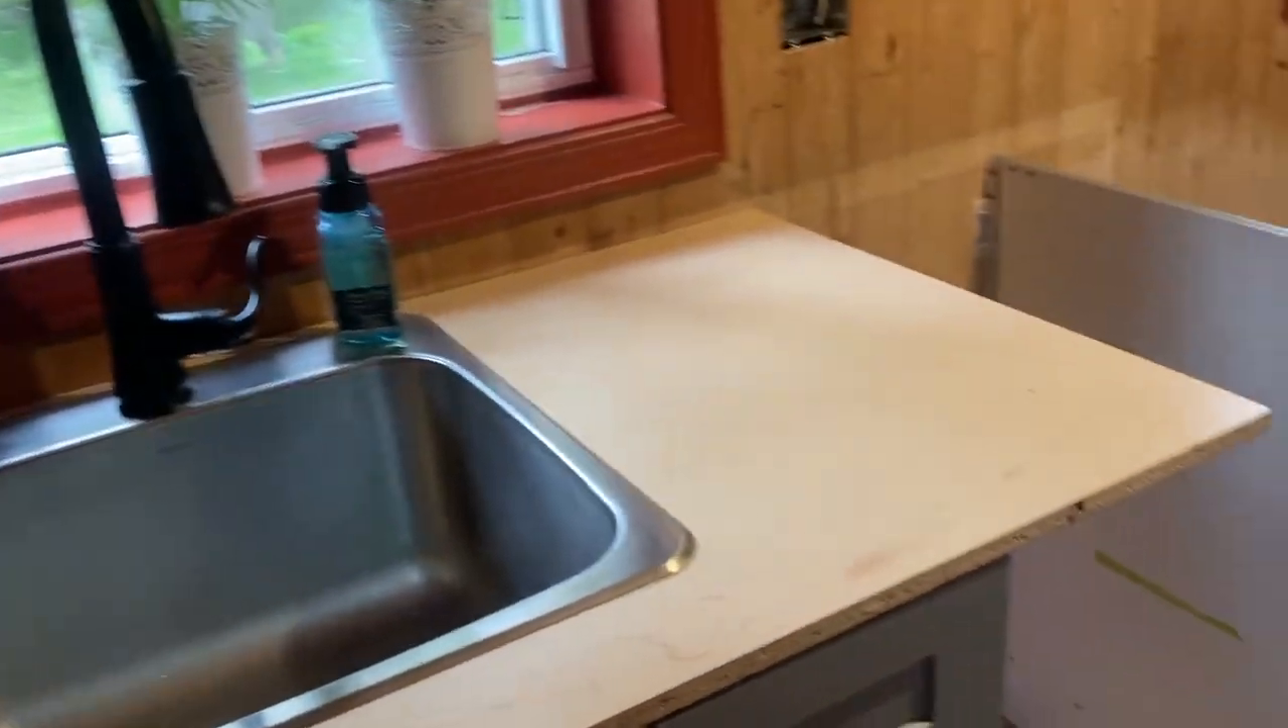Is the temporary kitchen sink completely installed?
Yes.